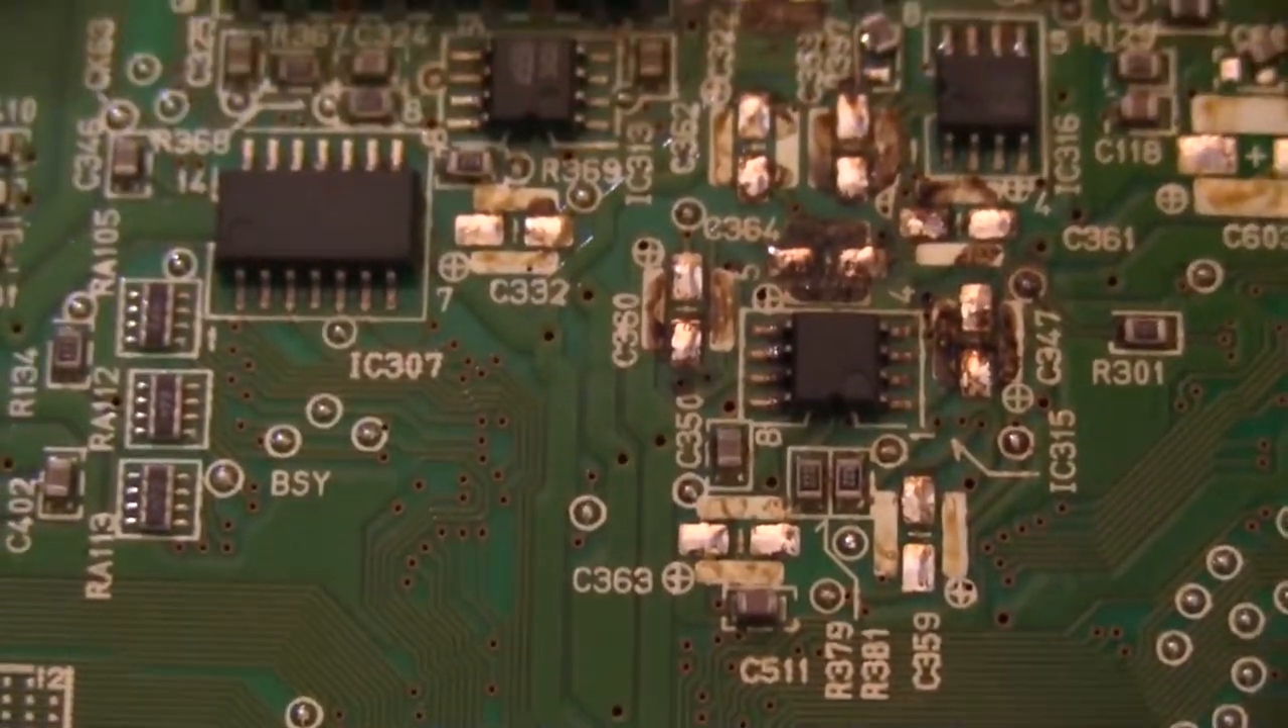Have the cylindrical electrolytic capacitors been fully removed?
Yes.